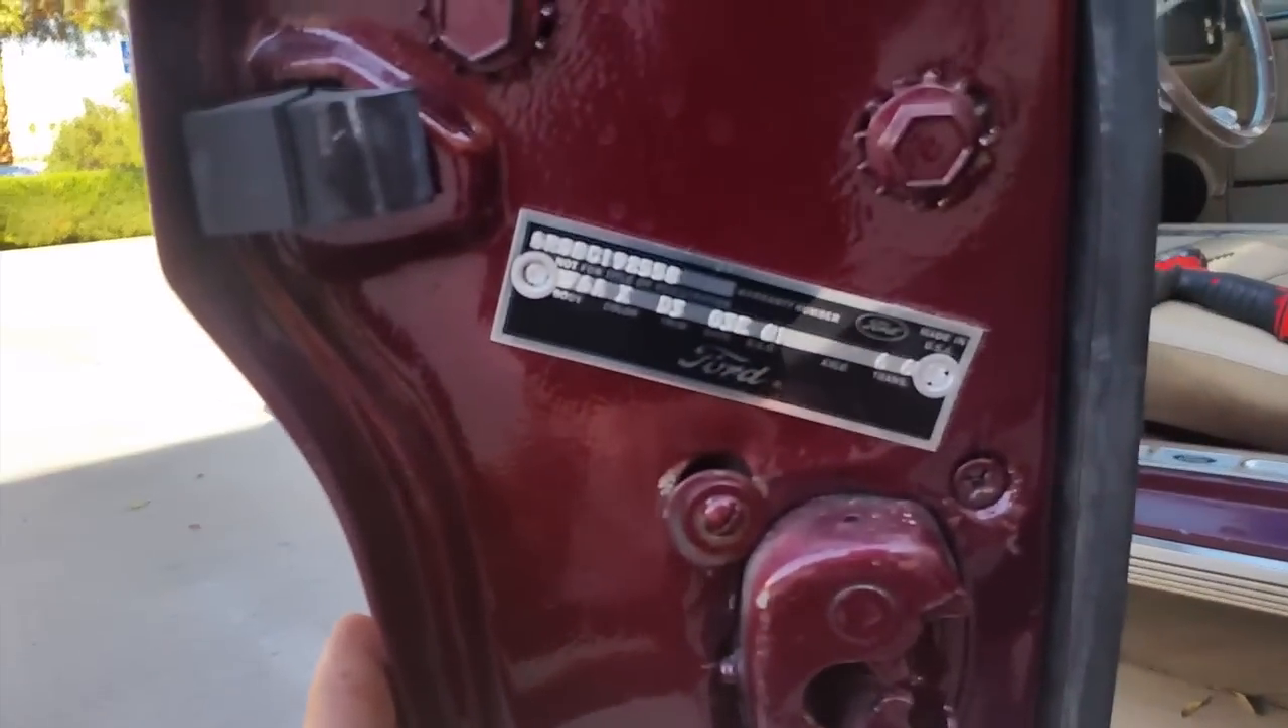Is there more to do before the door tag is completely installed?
No.